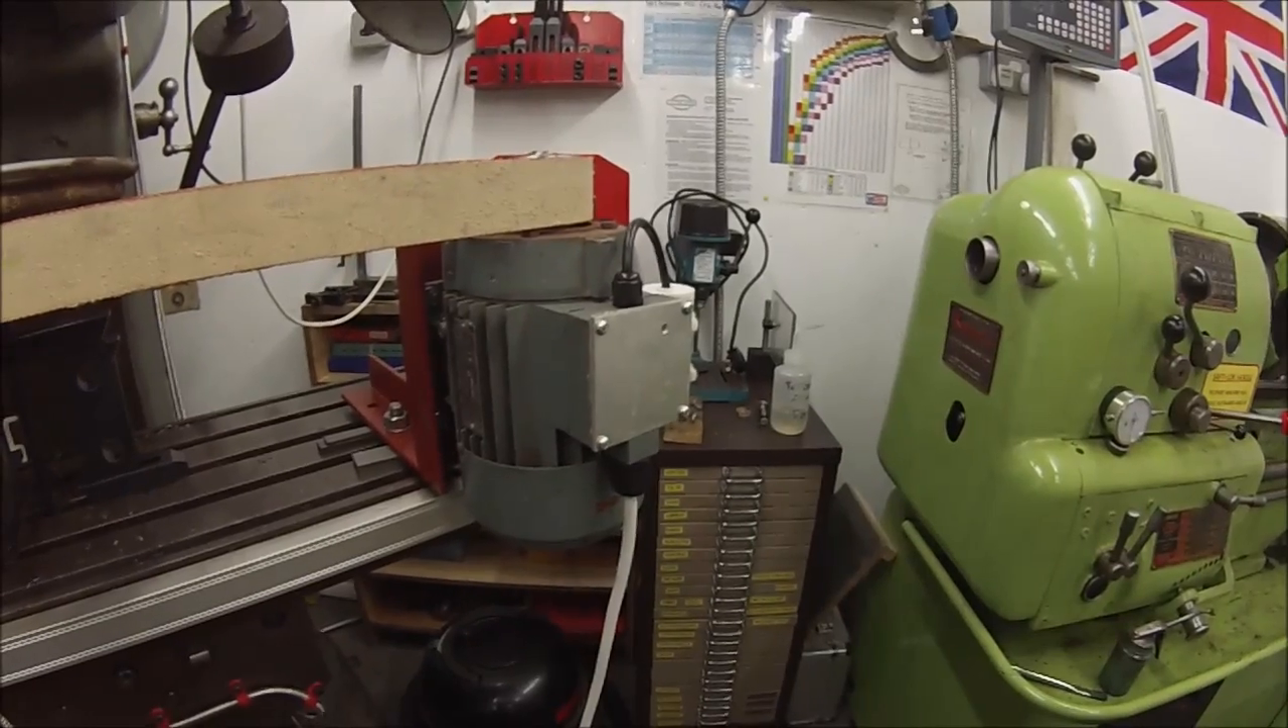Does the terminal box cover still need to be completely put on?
No.